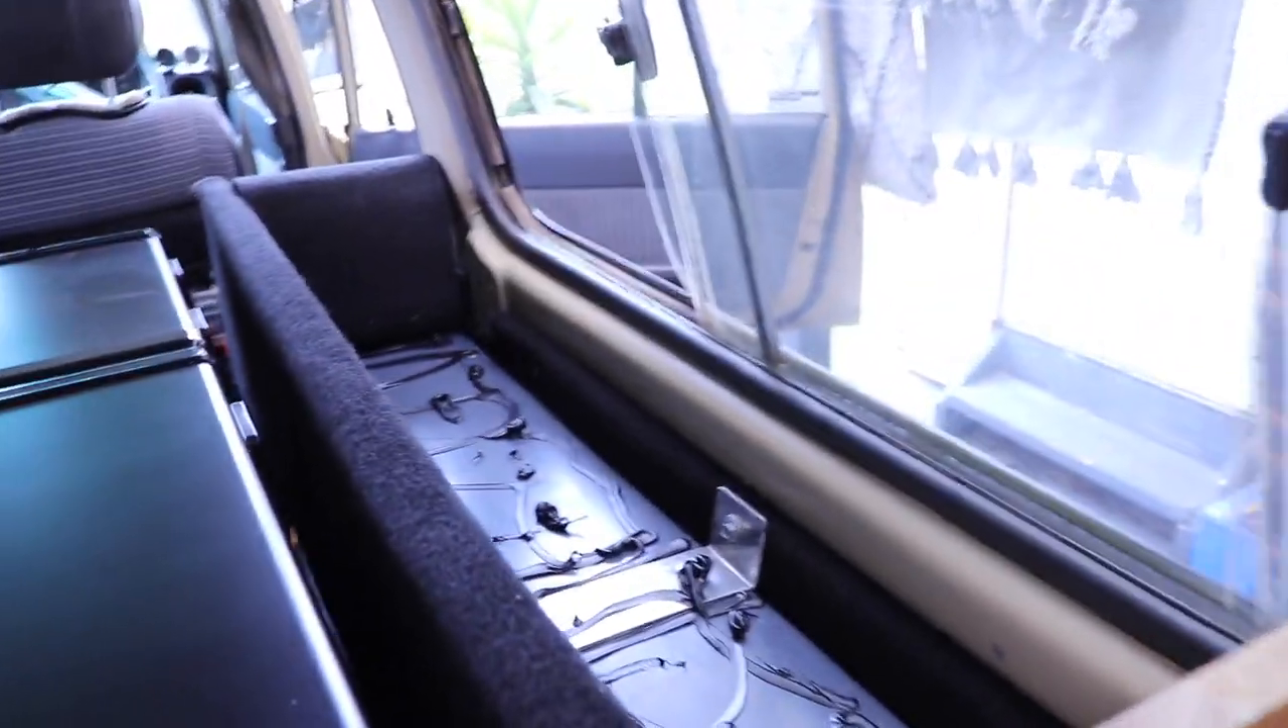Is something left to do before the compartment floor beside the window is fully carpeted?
Yes.